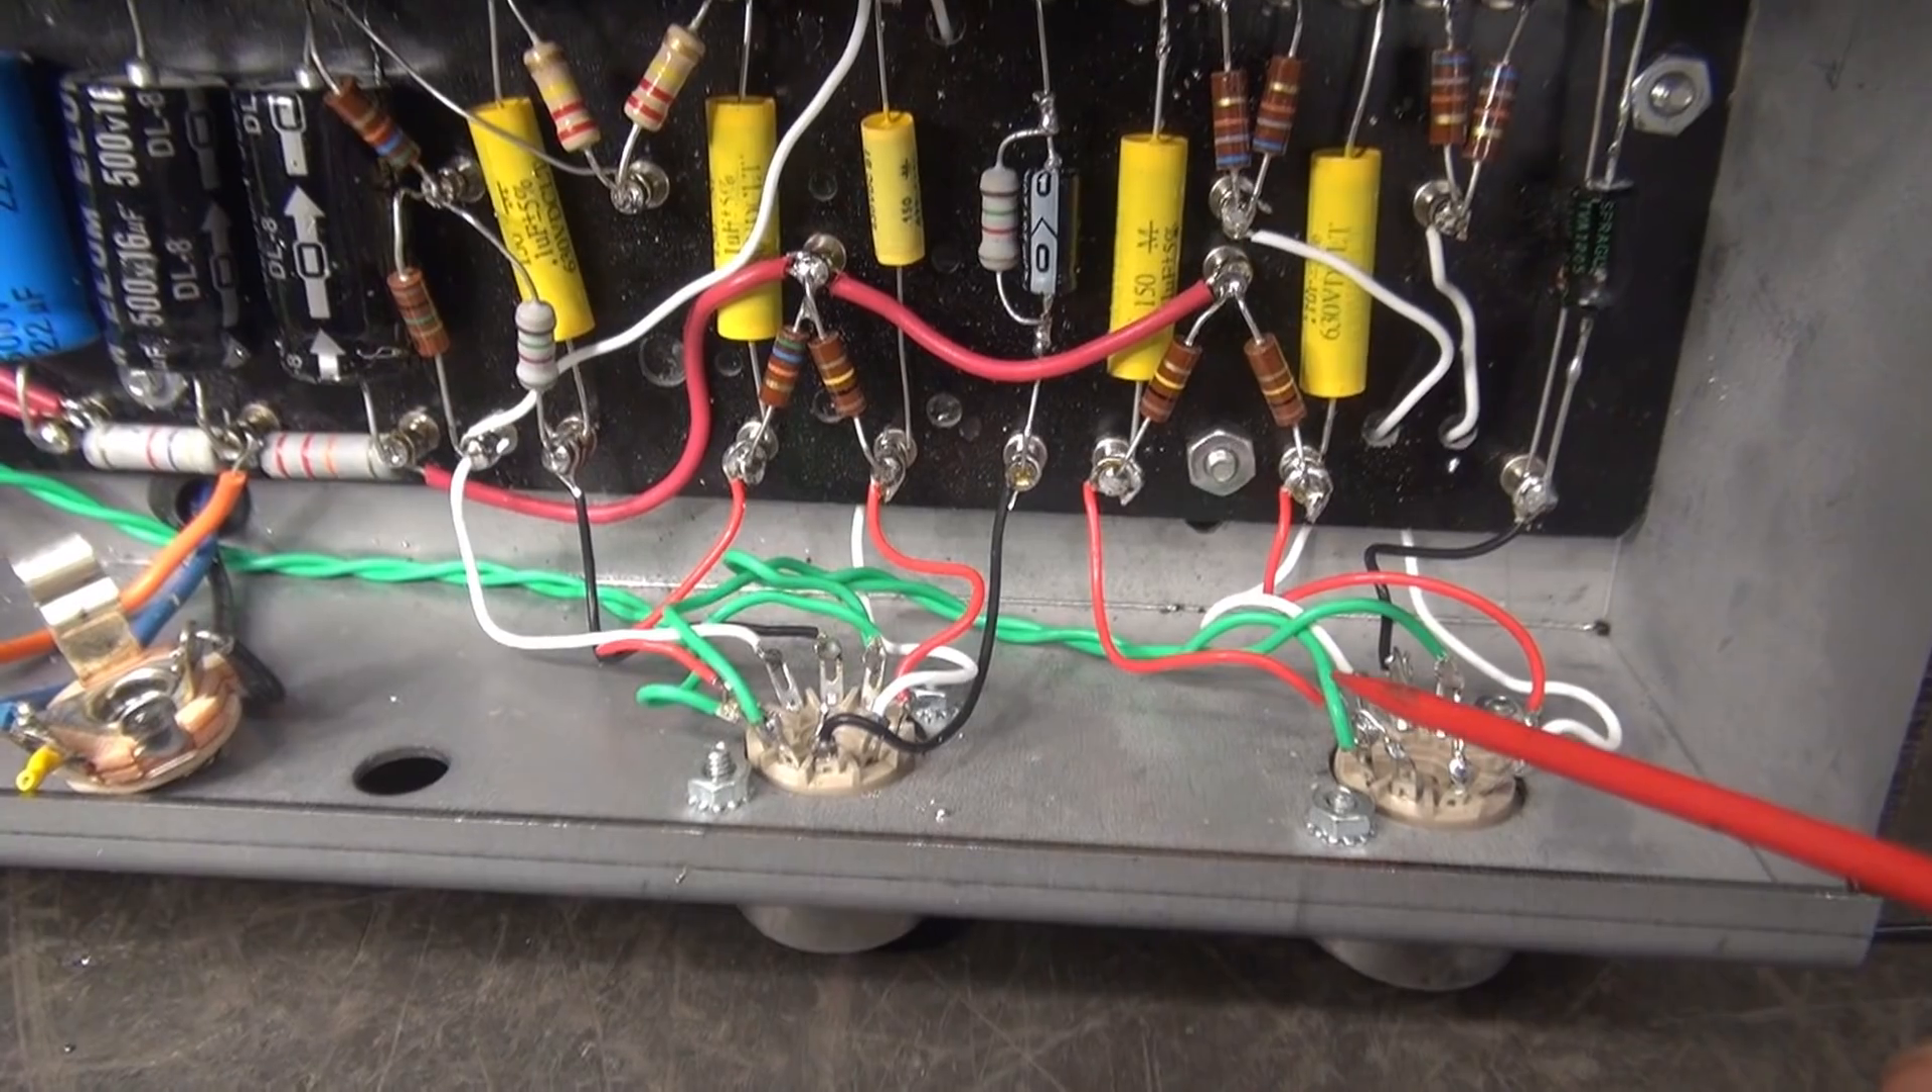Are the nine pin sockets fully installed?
Yes.